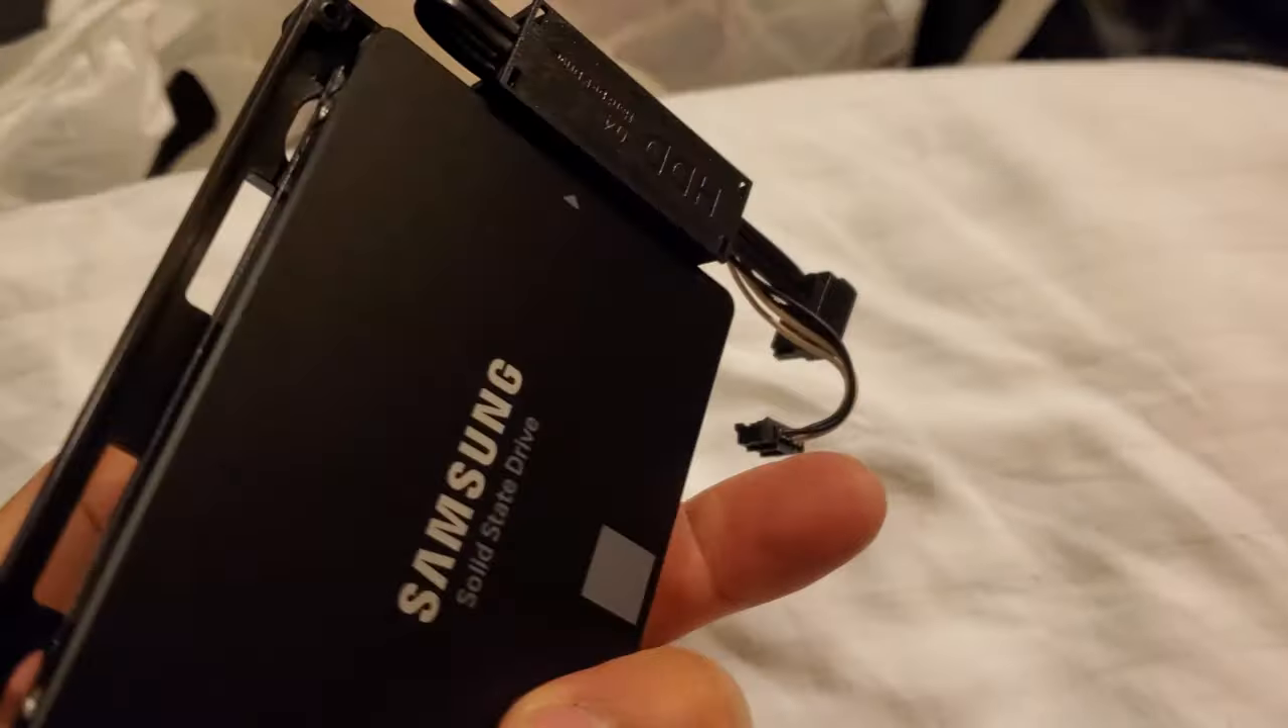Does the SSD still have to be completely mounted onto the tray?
No.